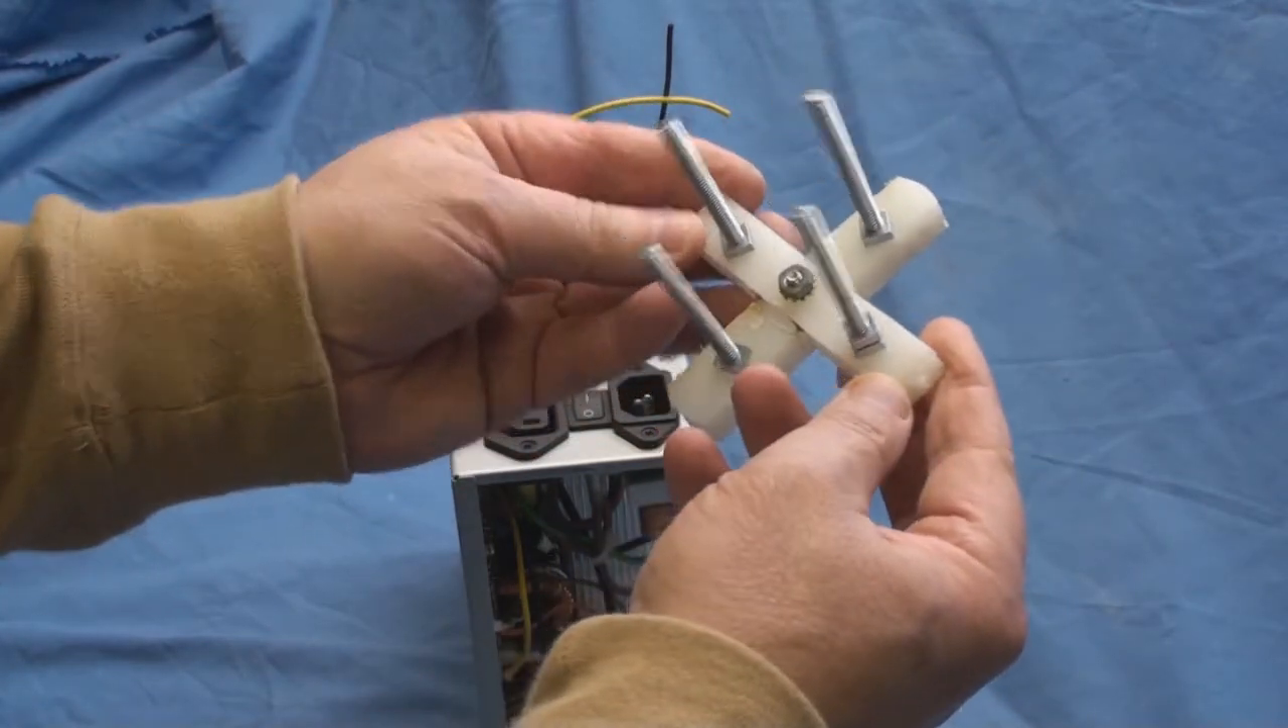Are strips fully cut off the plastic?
Yes.